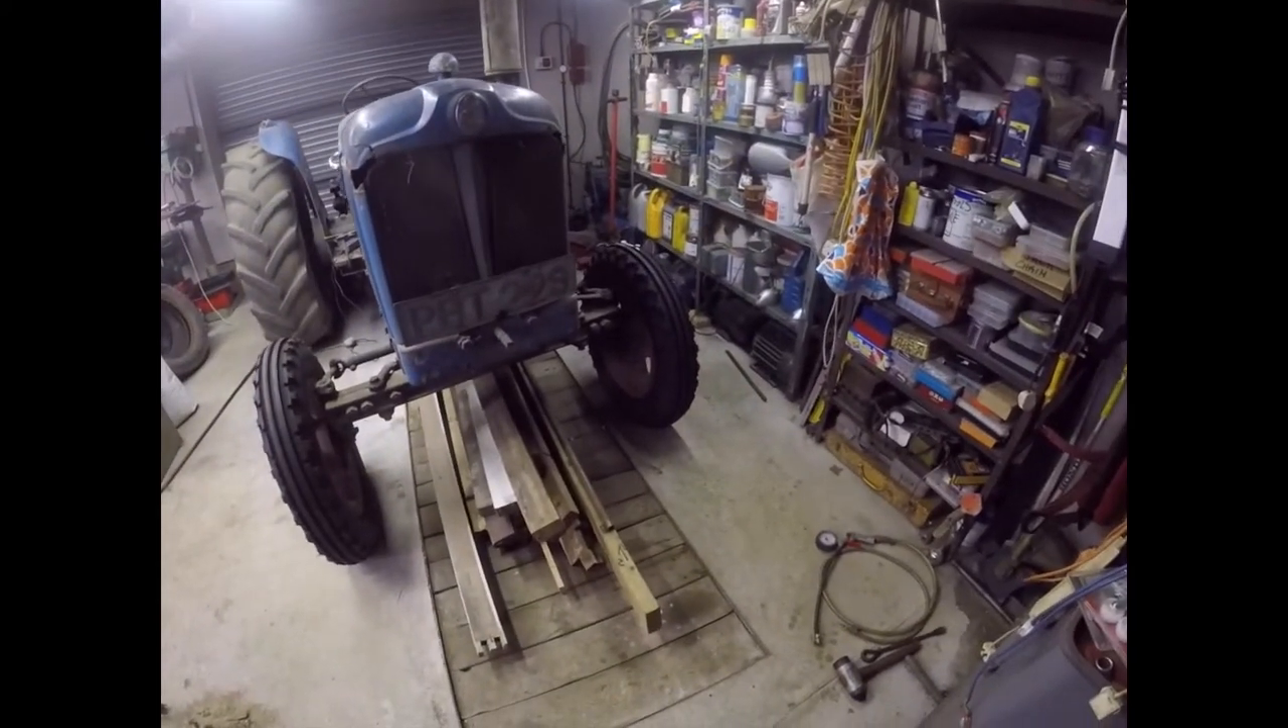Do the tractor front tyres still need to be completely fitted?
No.